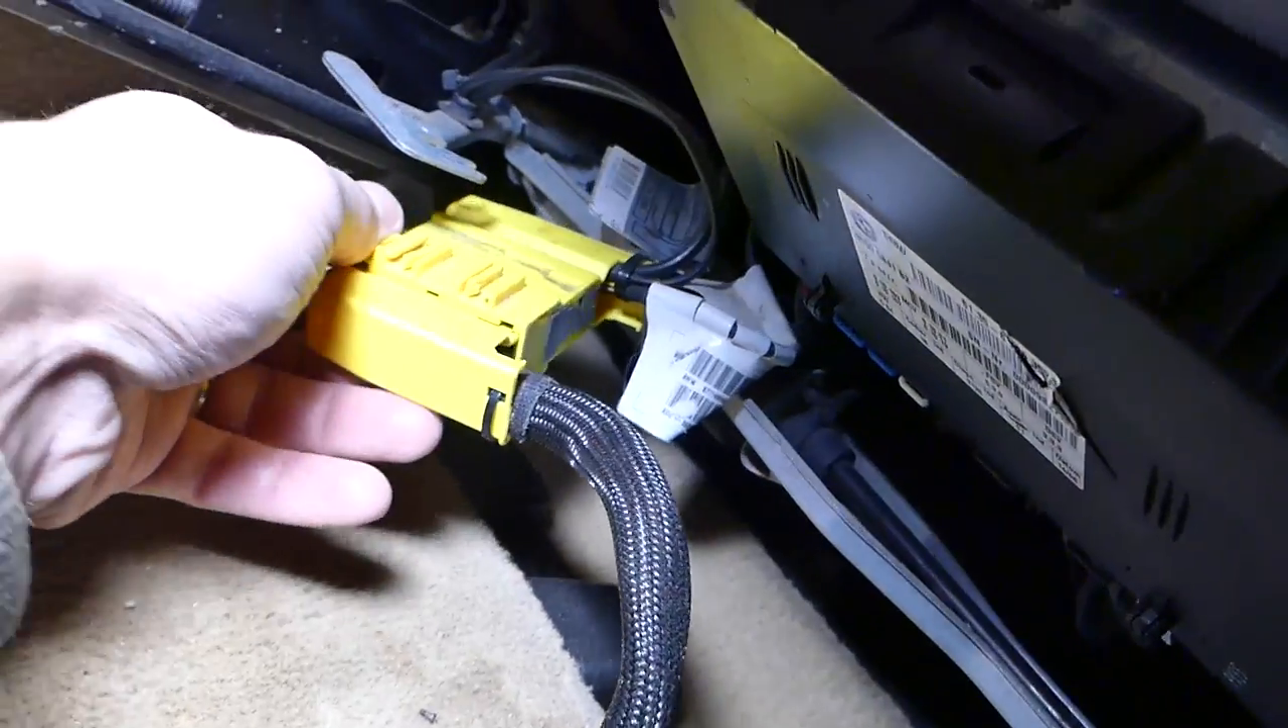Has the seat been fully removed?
No.